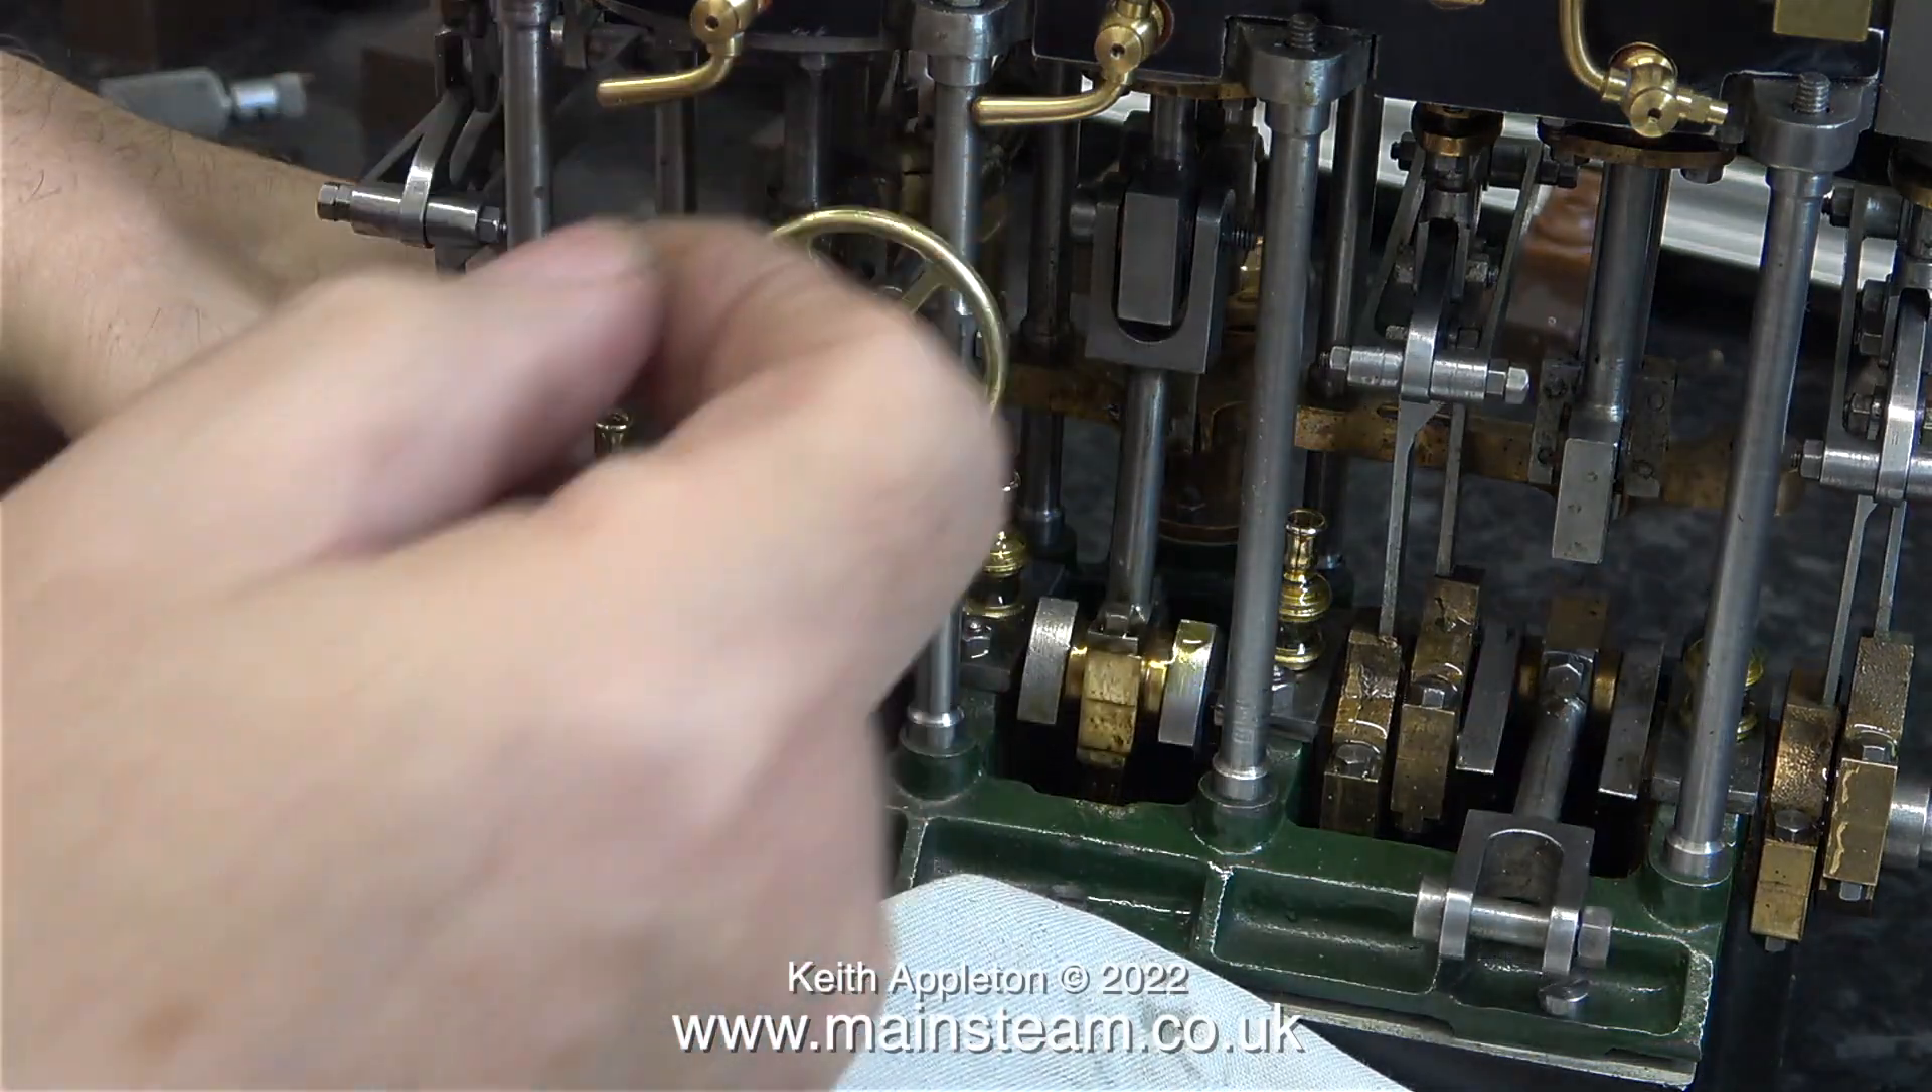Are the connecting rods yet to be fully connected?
Yes.